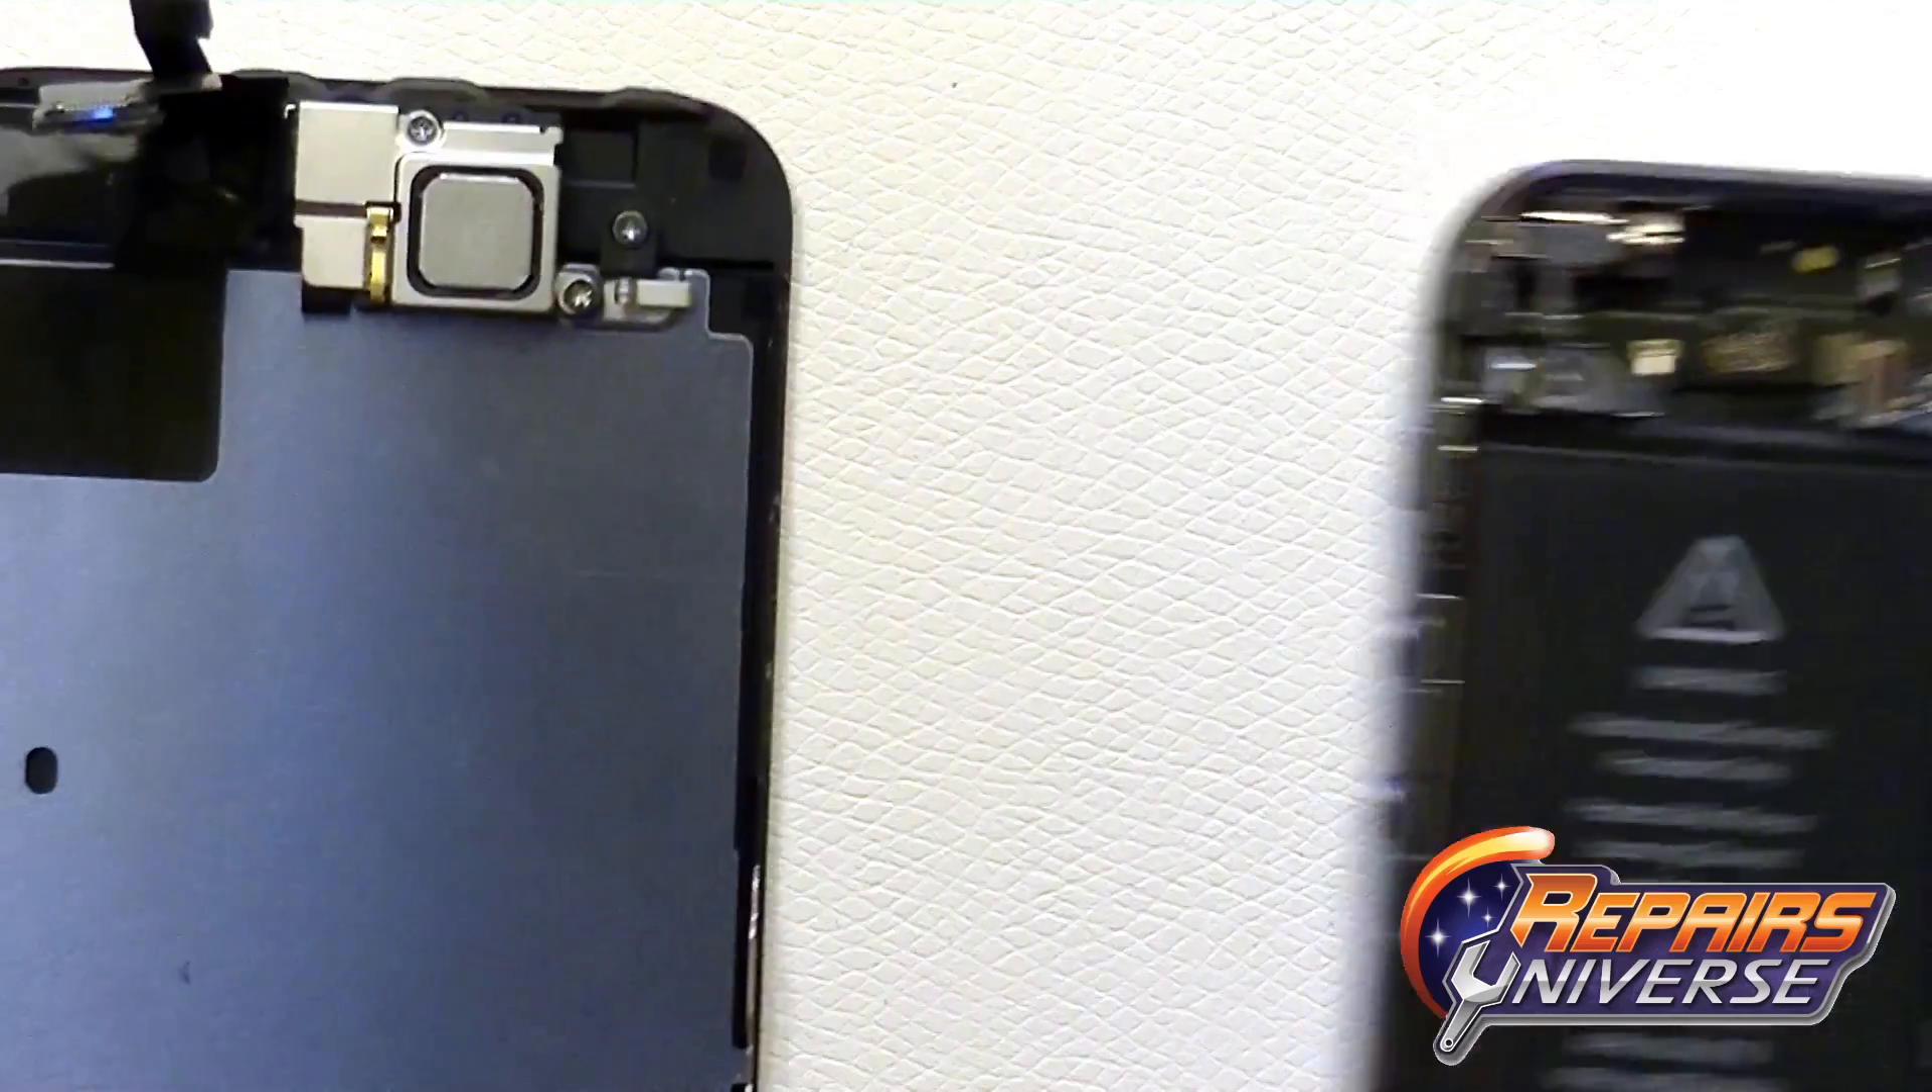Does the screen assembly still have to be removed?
No.